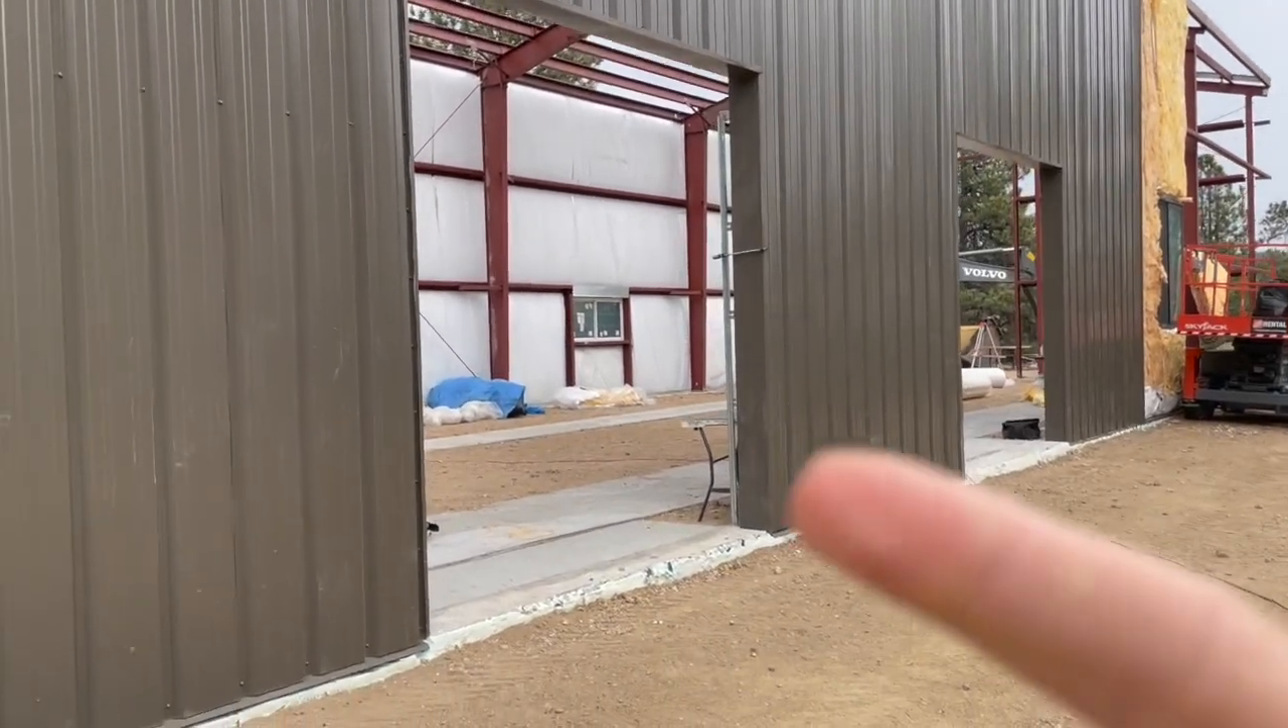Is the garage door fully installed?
No.